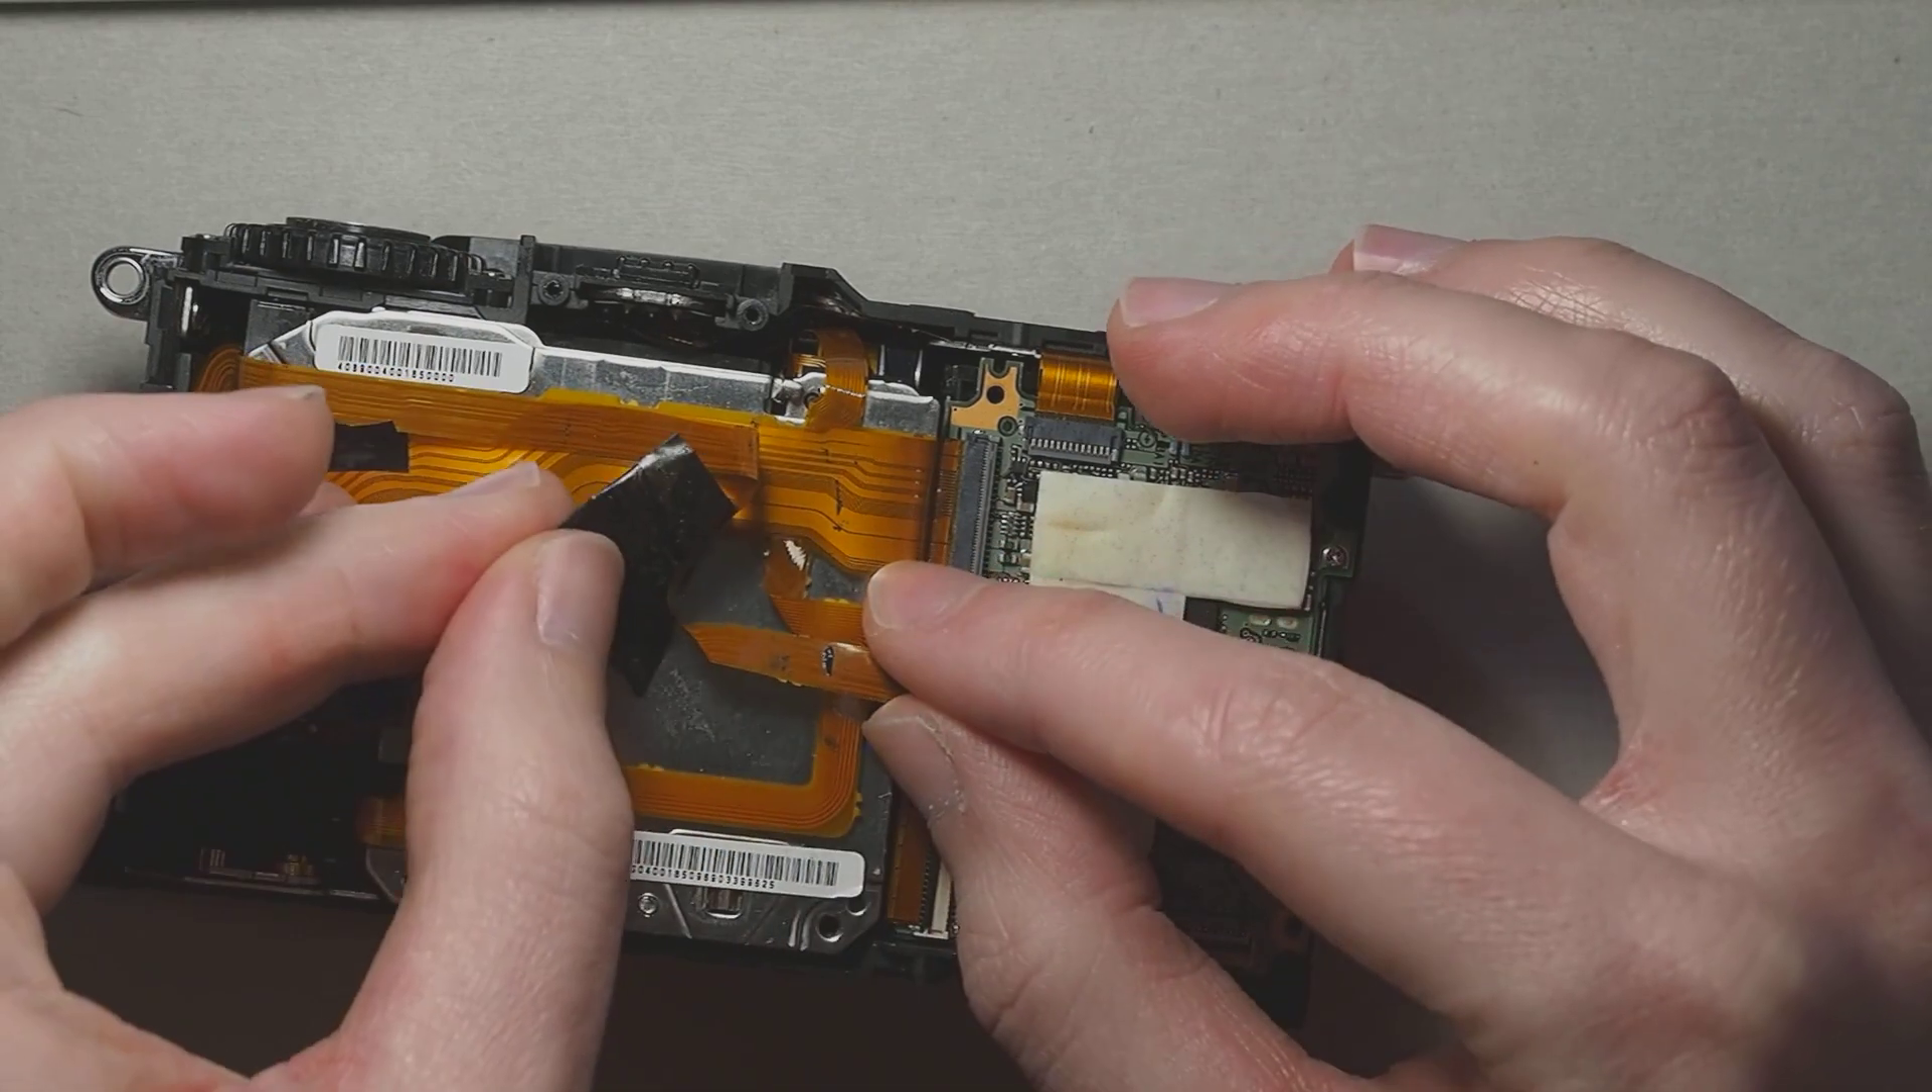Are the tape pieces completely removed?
No.